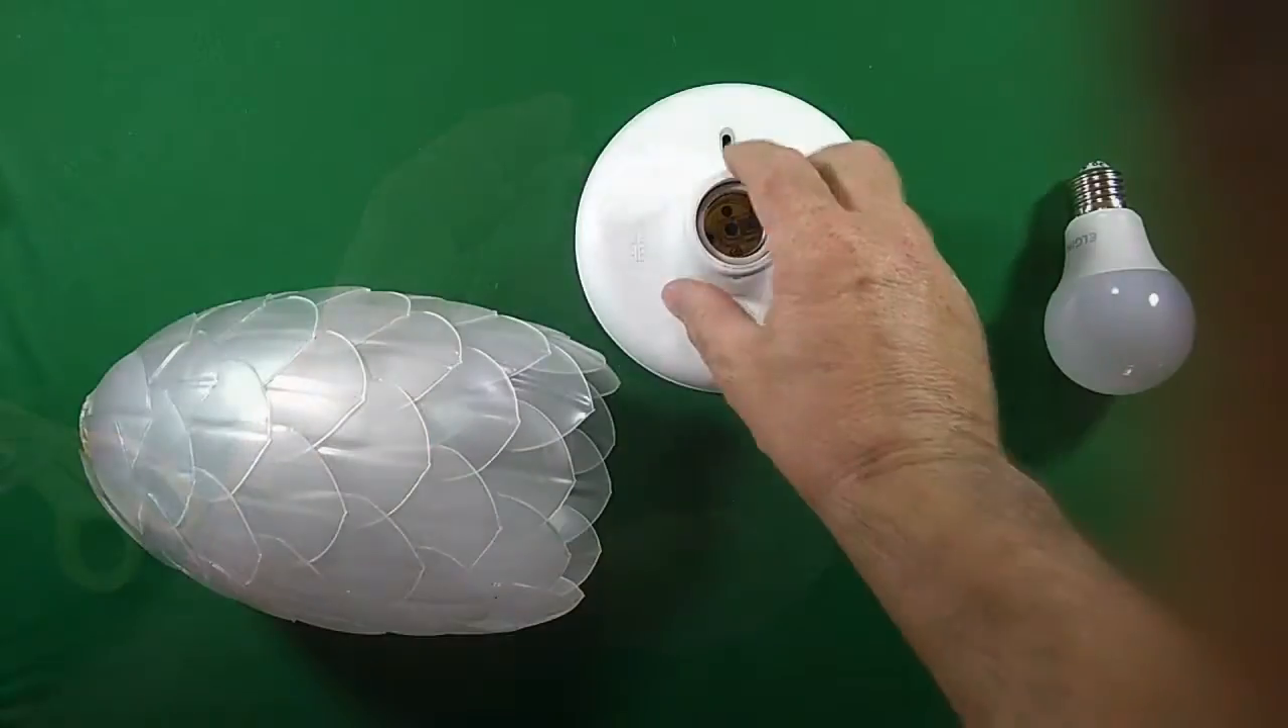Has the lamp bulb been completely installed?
No.